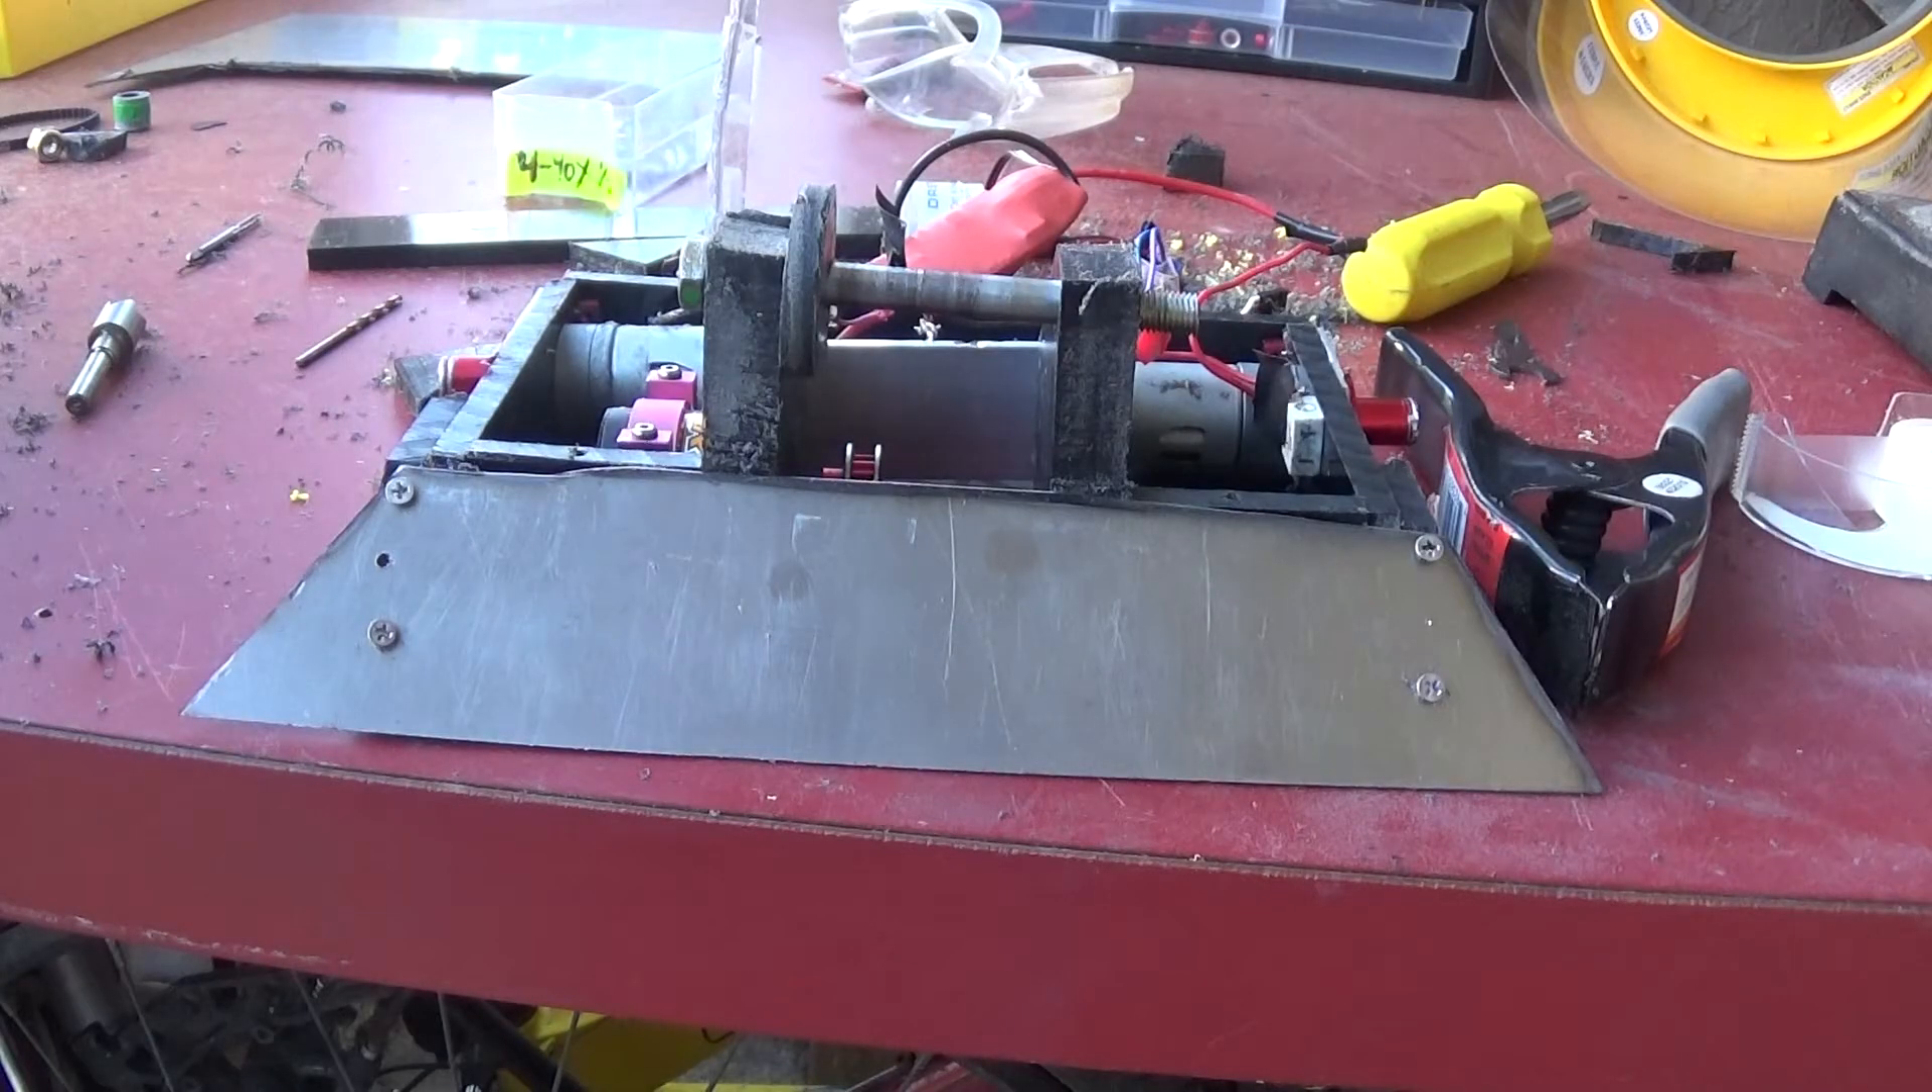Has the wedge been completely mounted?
Yes.